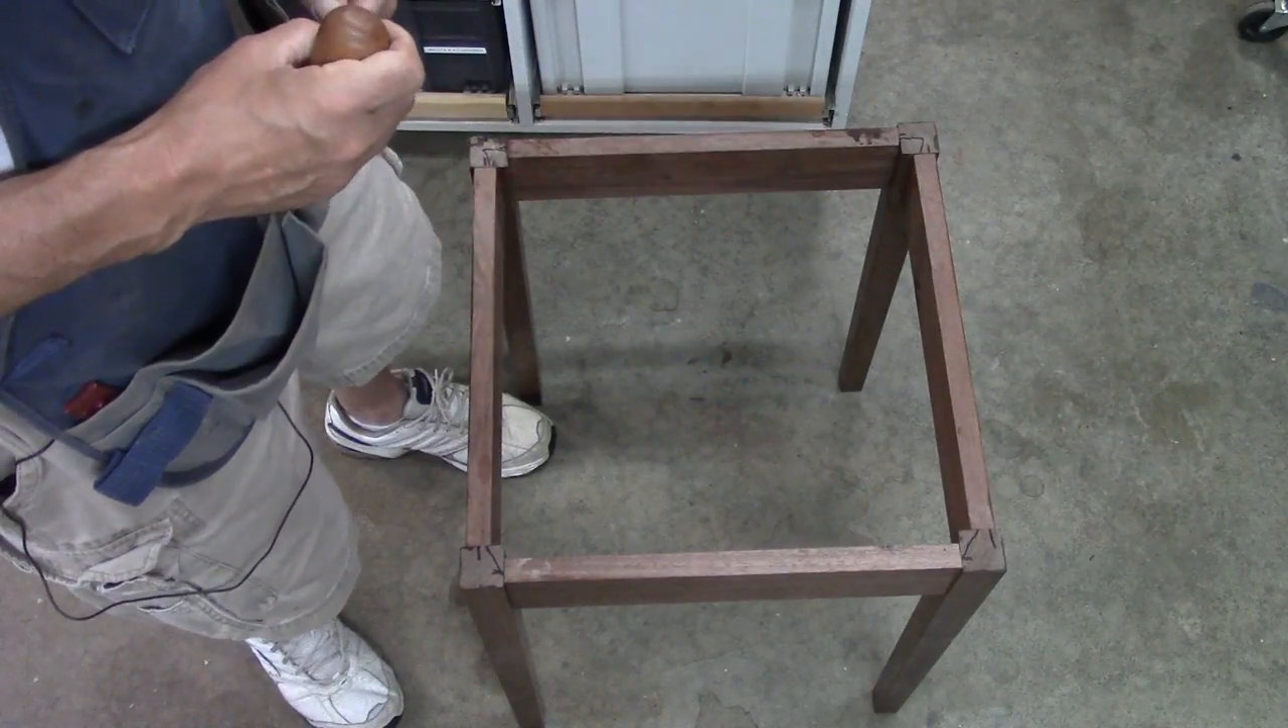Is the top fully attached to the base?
No.